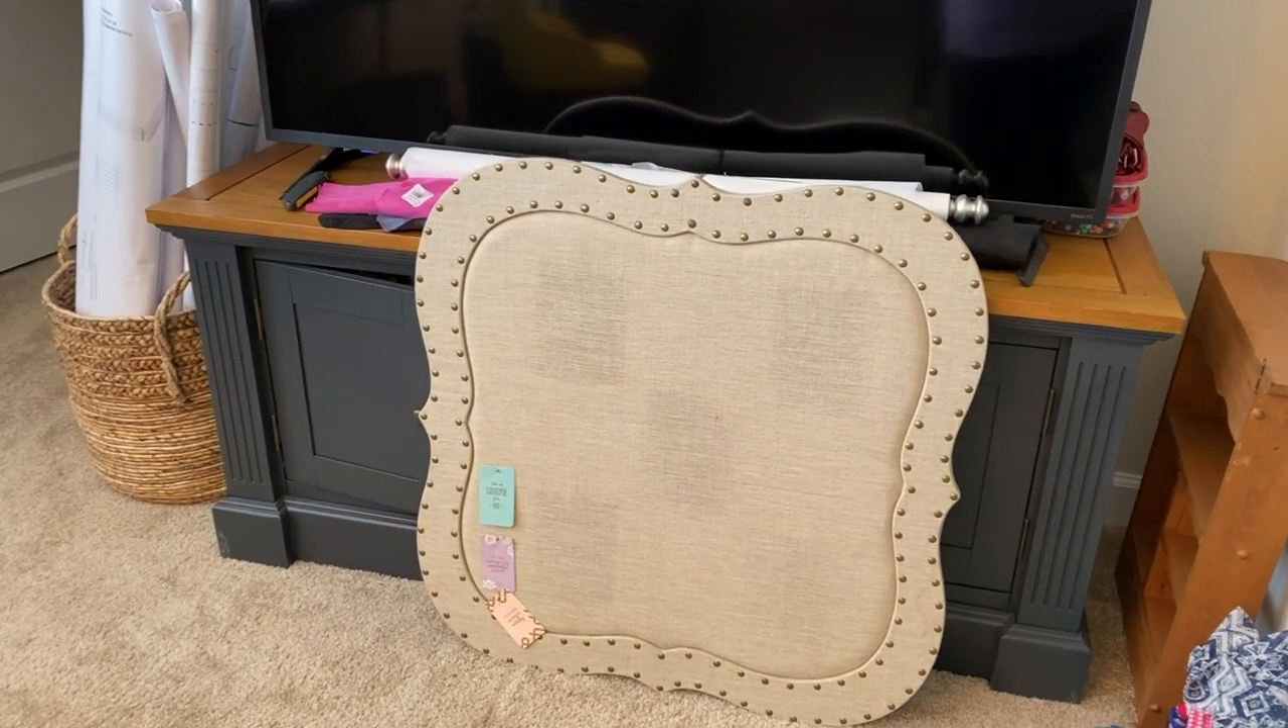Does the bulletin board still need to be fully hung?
Yes.